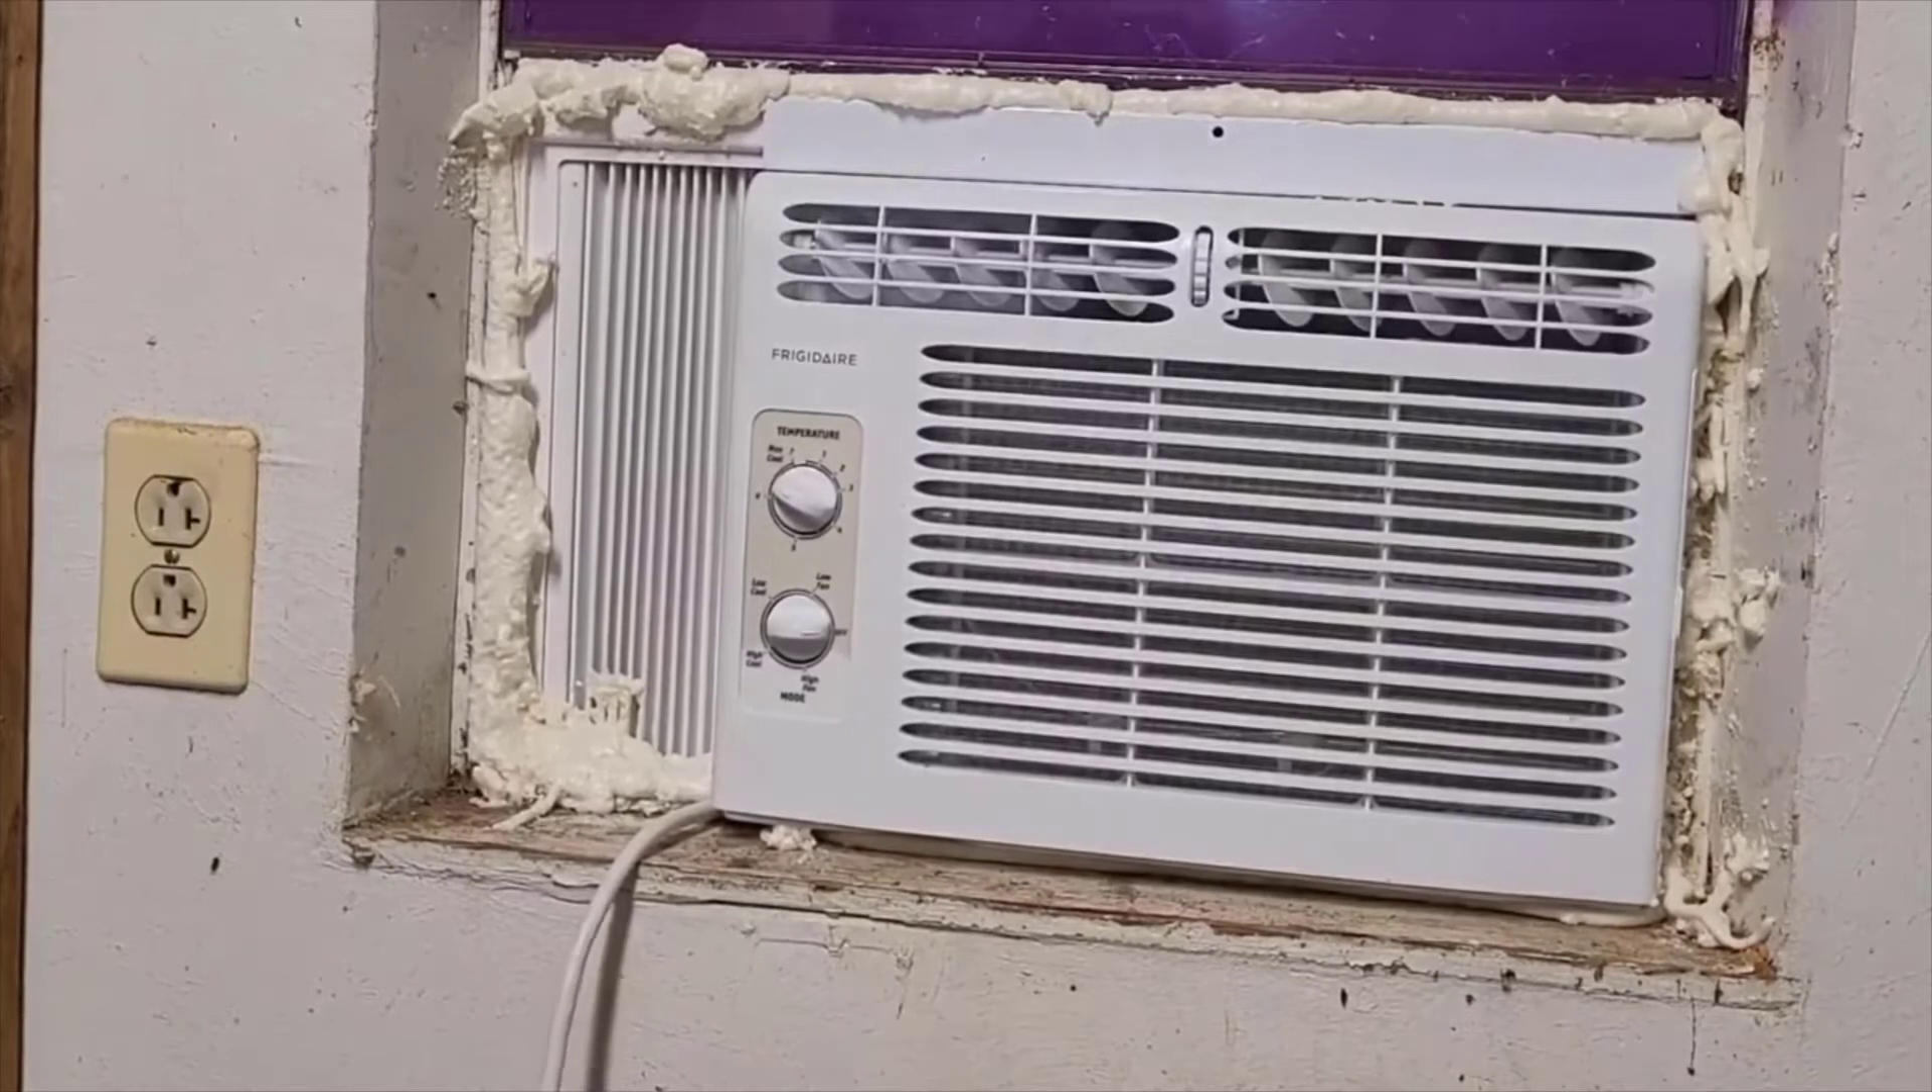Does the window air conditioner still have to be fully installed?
No.